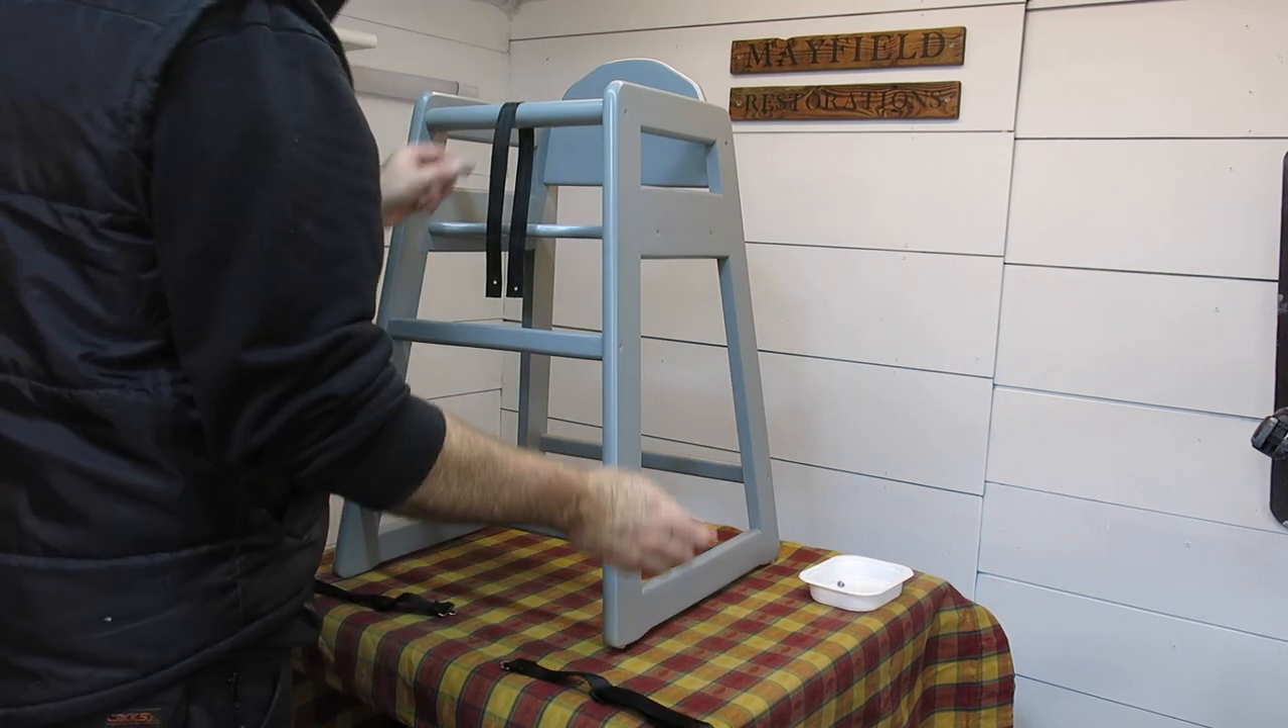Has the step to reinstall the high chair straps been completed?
No.